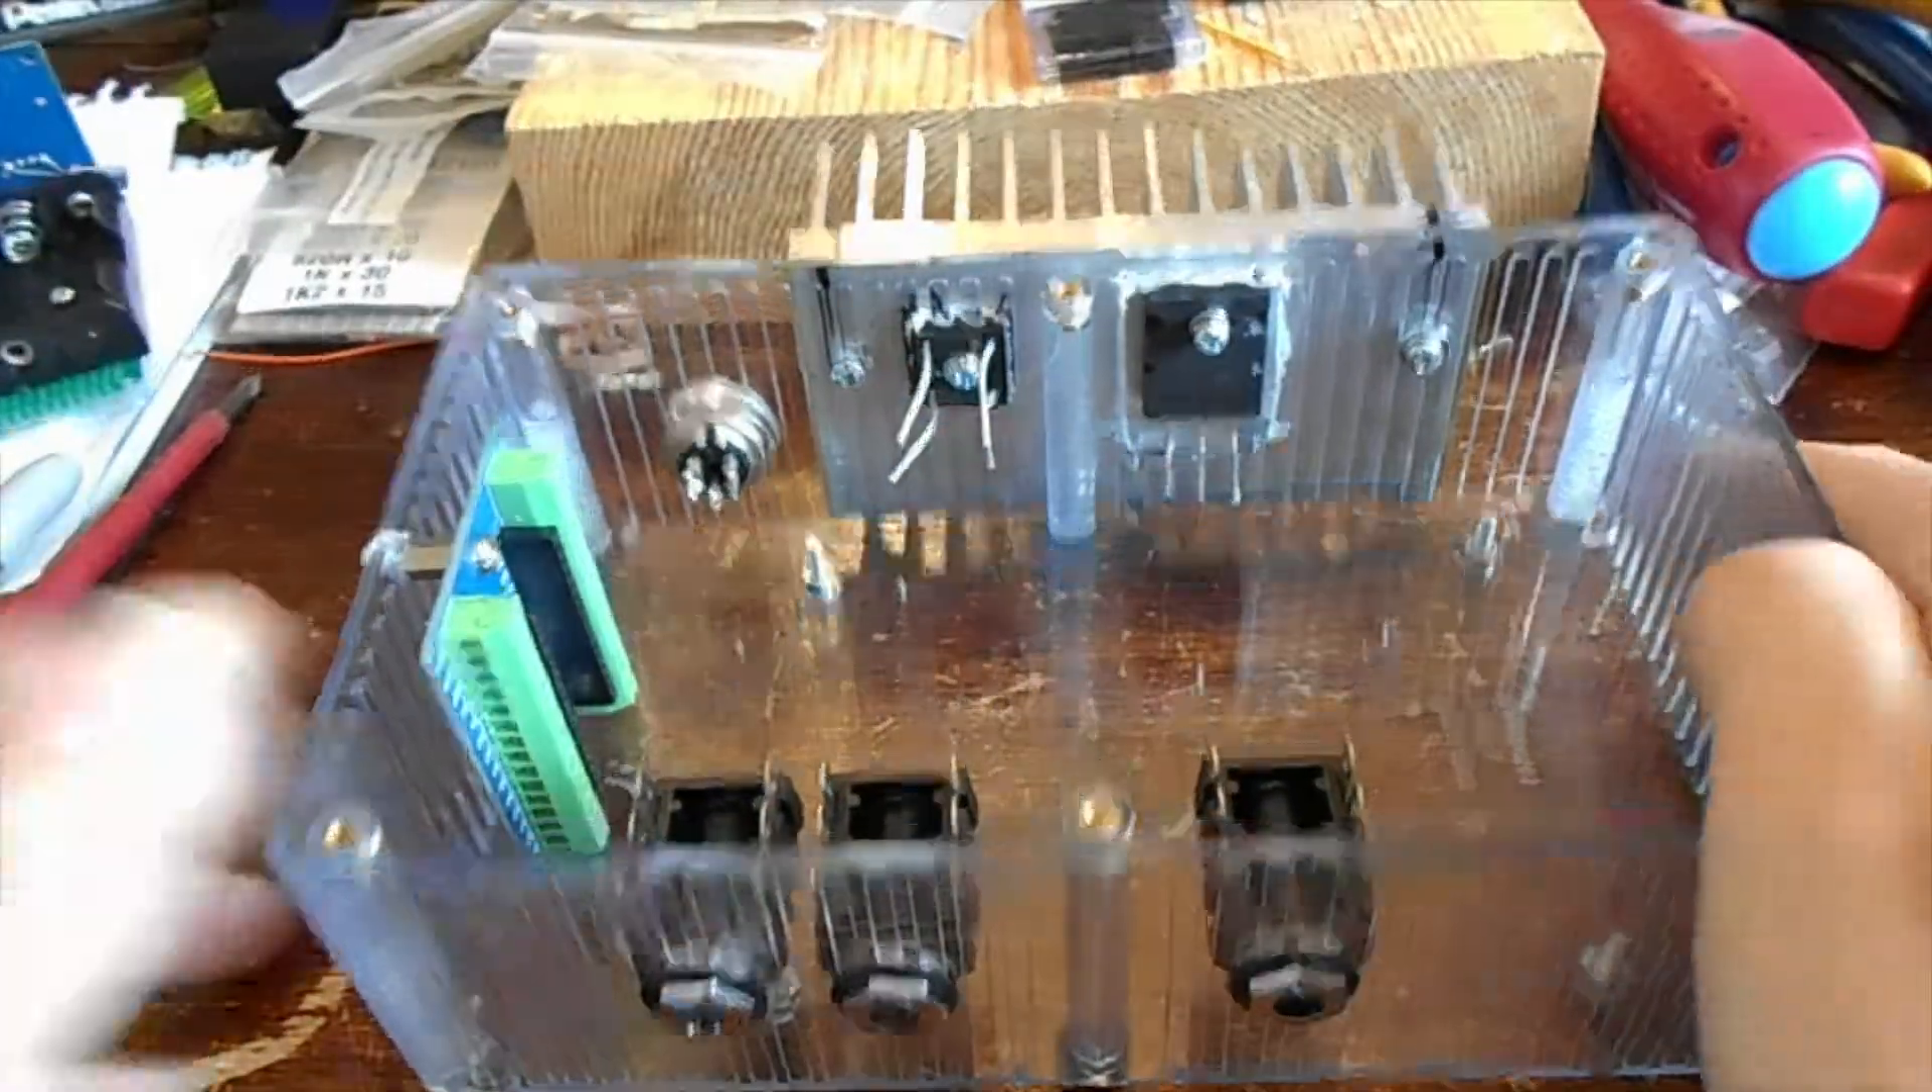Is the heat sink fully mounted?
Yes.